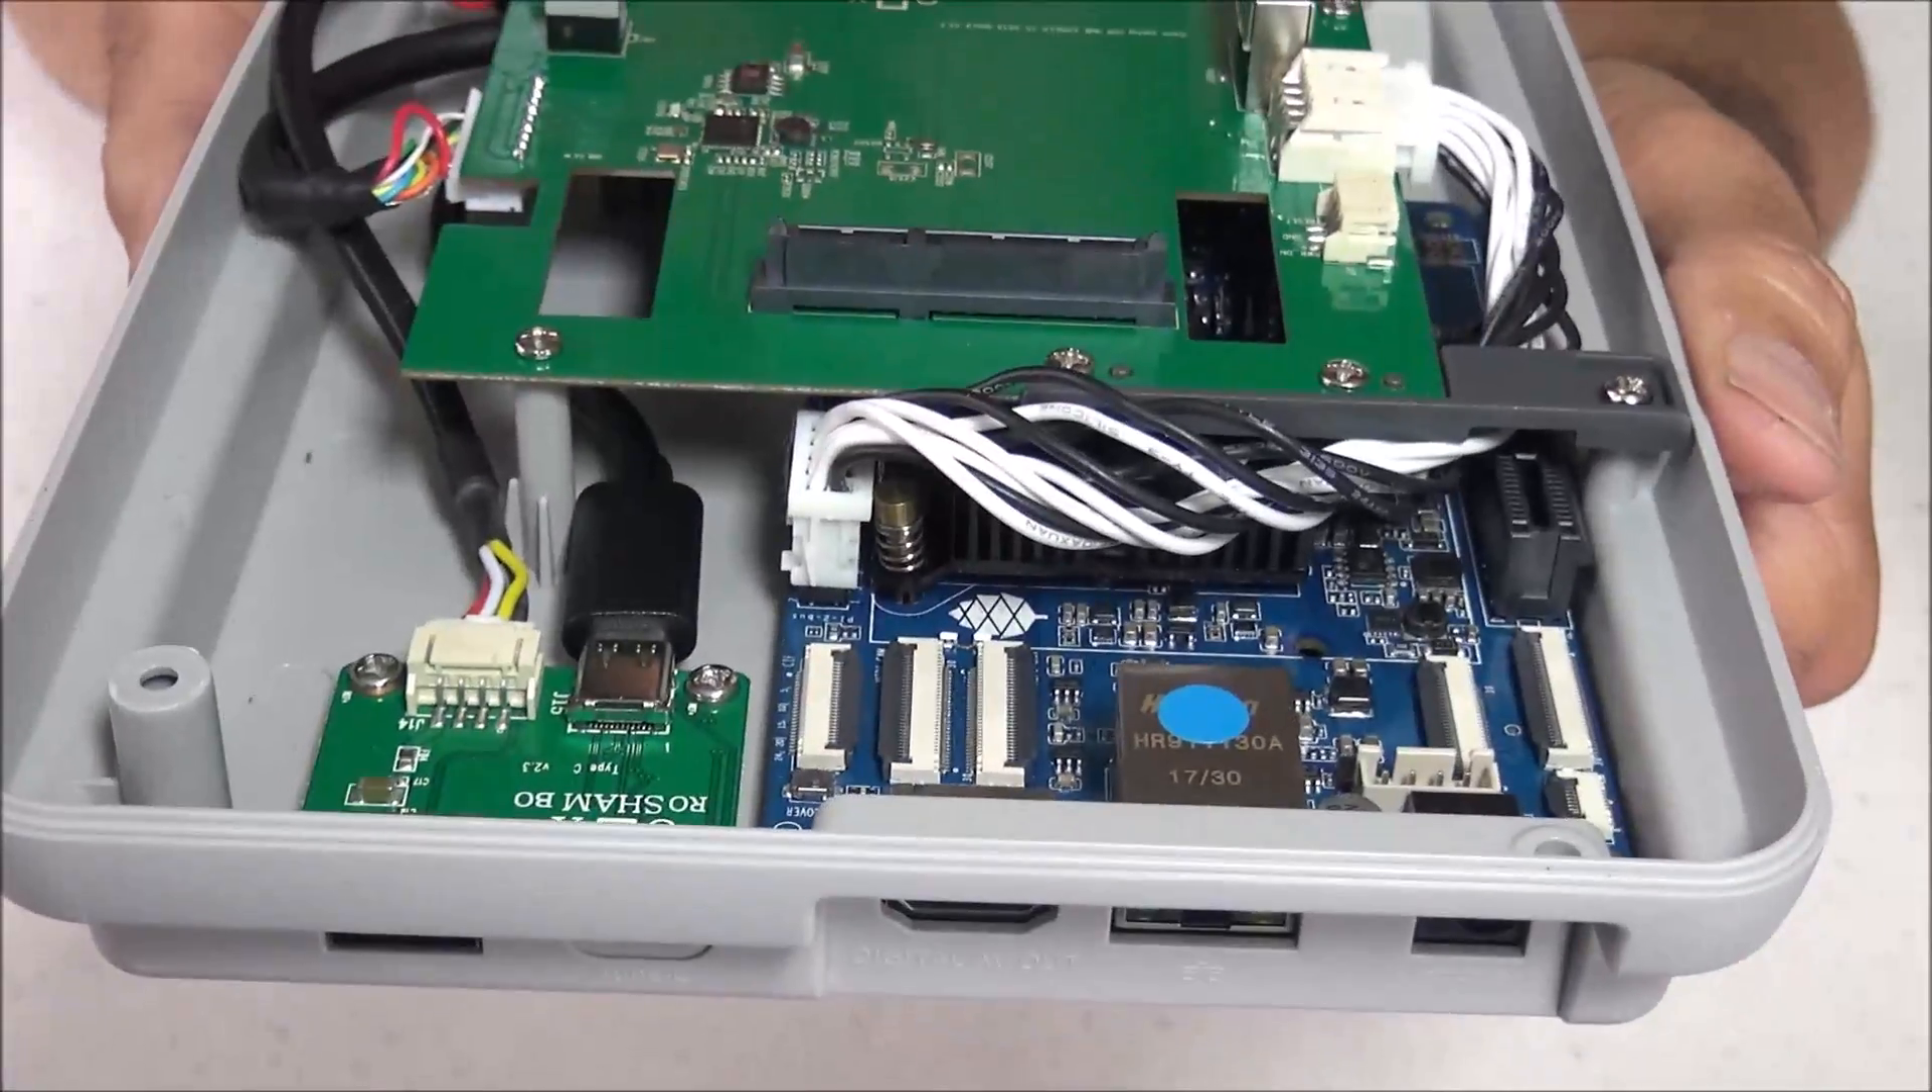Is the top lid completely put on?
No.